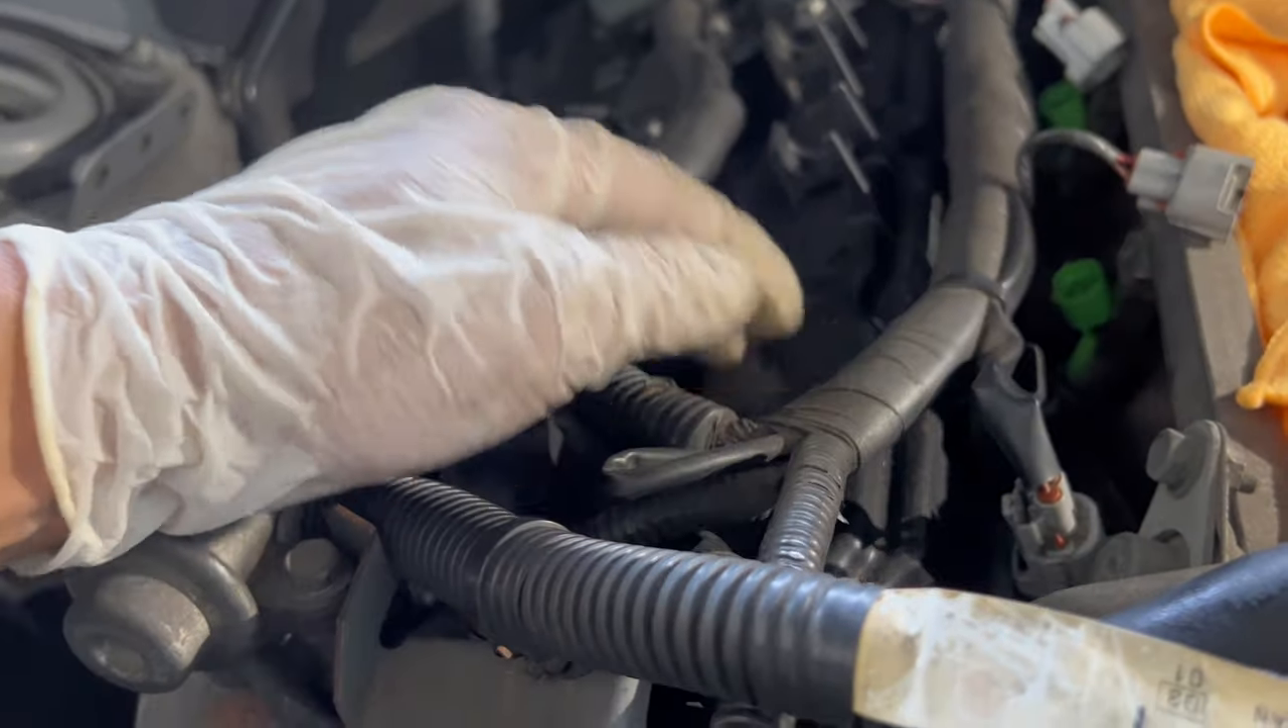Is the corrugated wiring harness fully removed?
No.